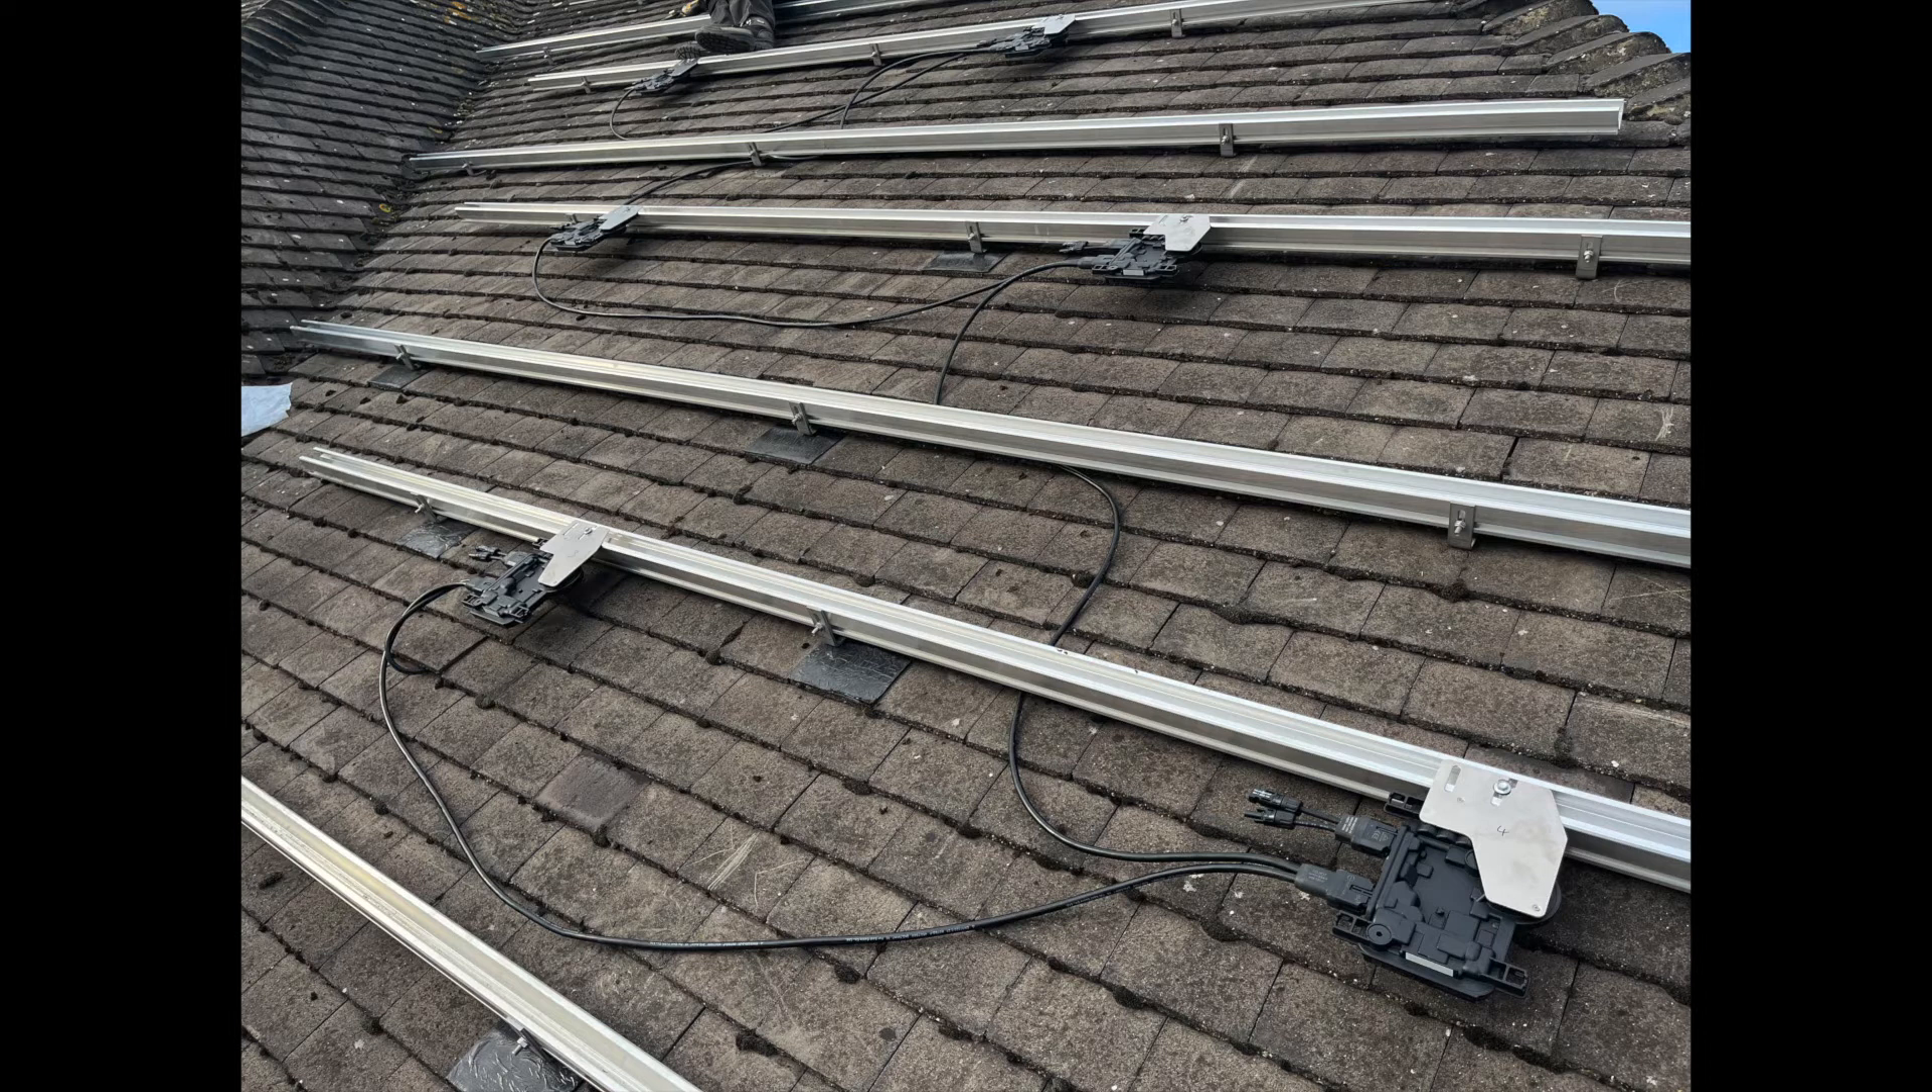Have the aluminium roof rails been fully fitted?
Yes.